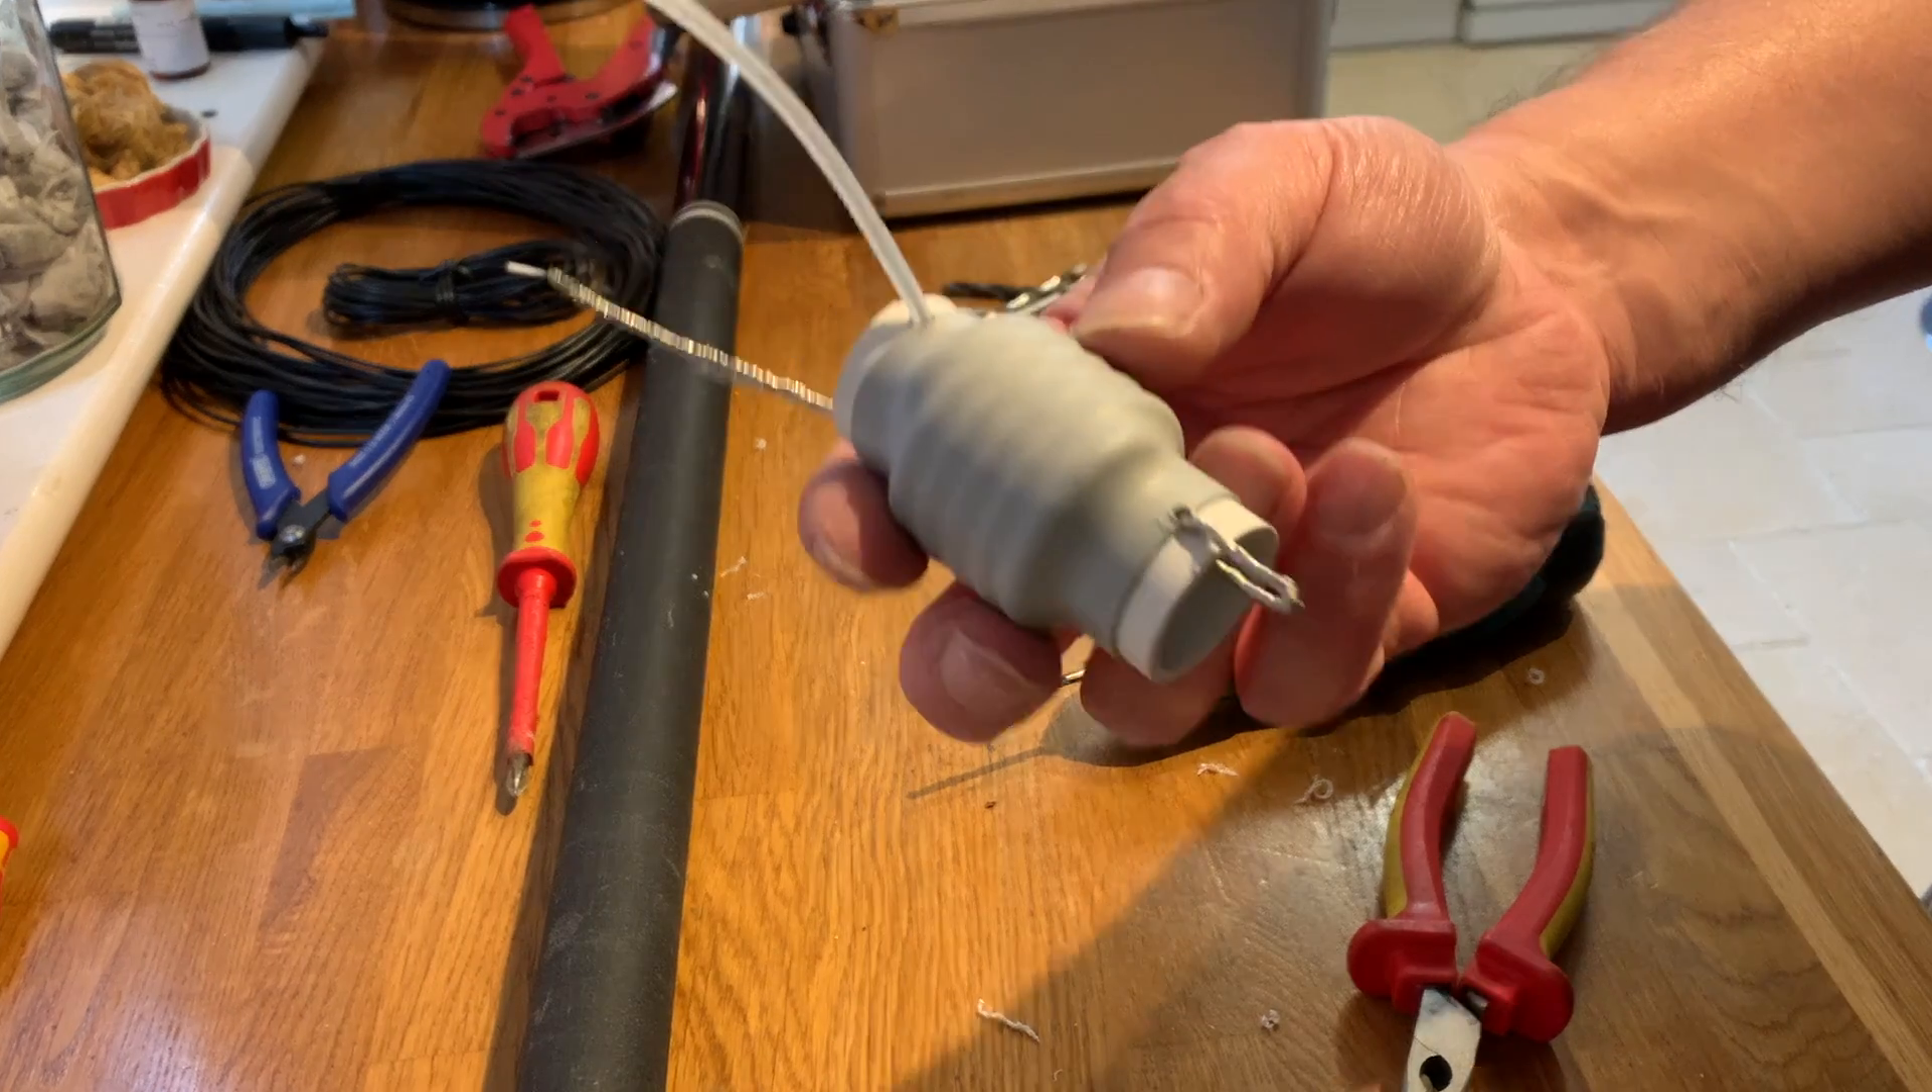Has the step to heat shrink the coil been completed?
Yes.